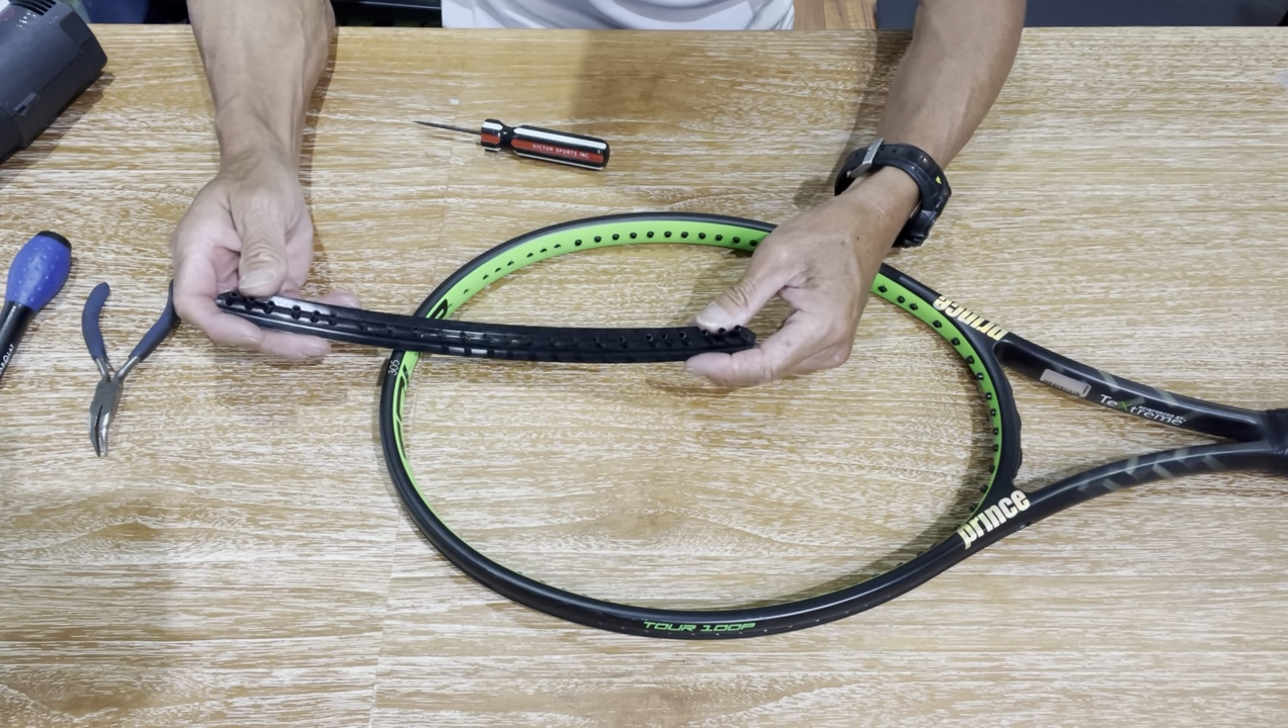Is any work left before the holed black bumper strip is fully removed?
No.